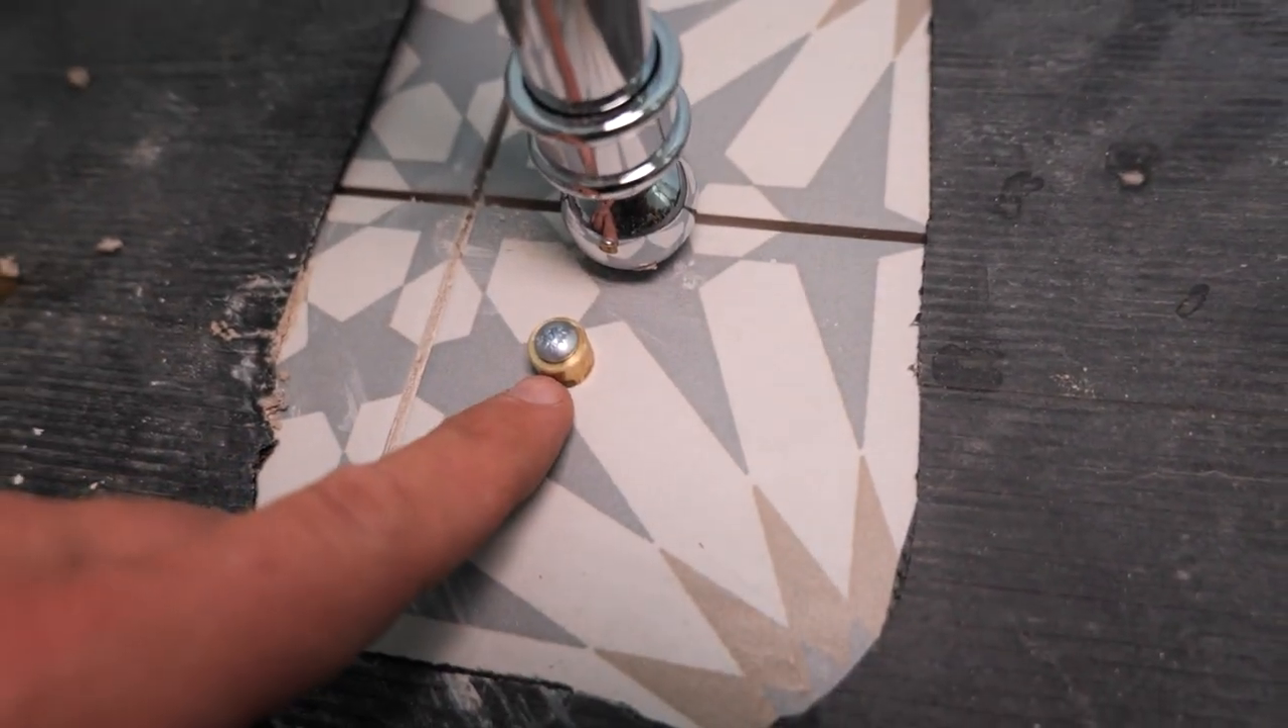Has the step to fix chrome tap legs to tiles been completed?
No.